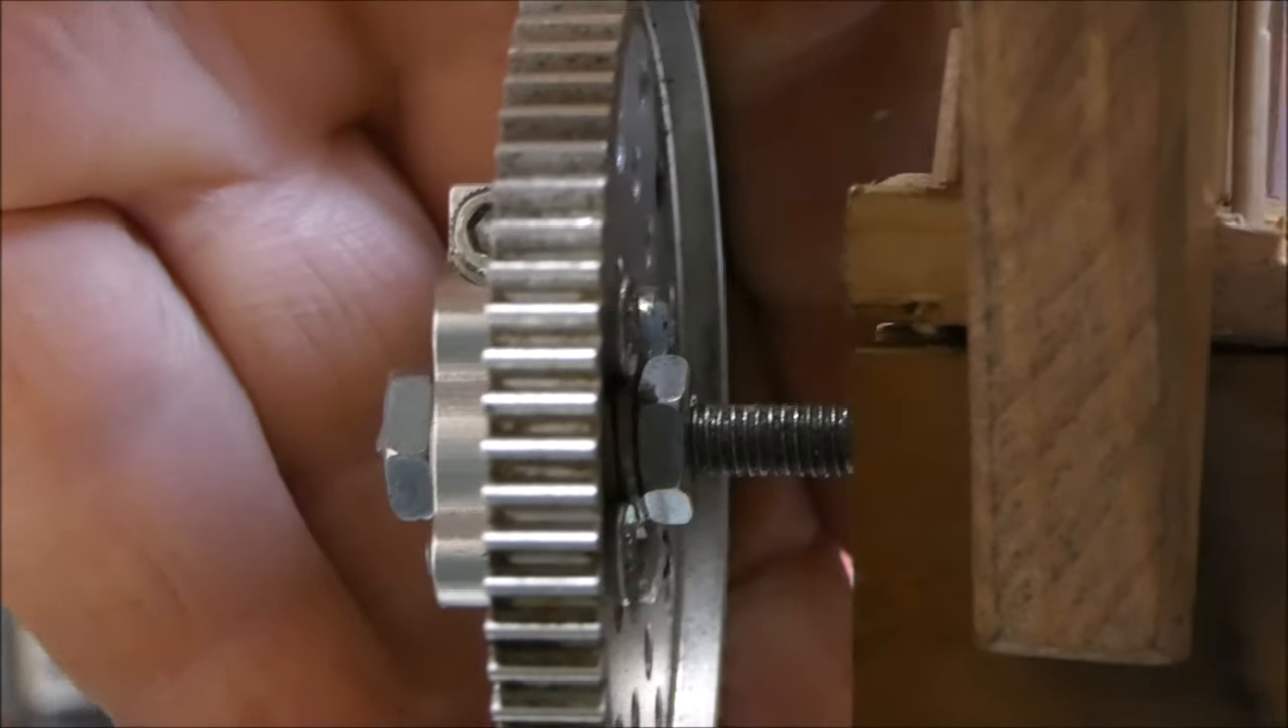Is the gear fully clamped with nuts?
Yes.